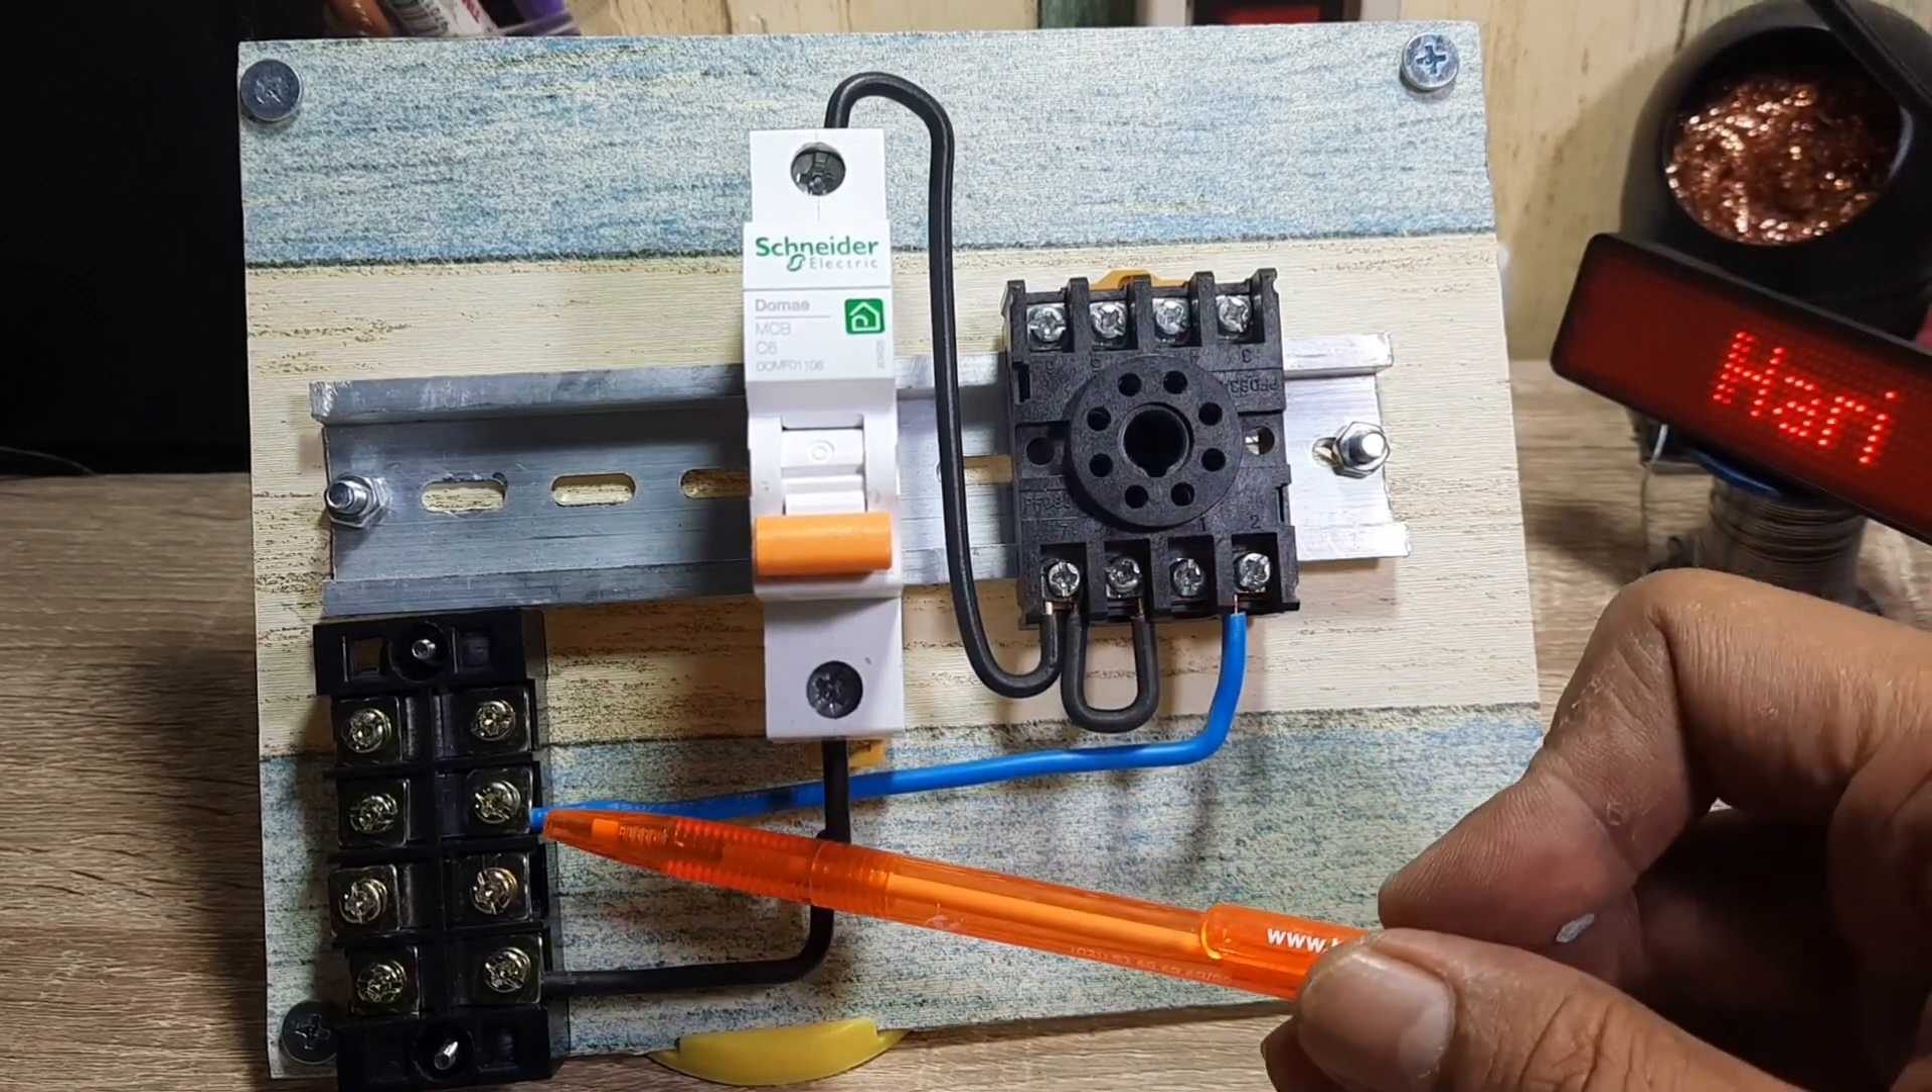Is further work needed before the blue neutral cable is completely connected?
No.